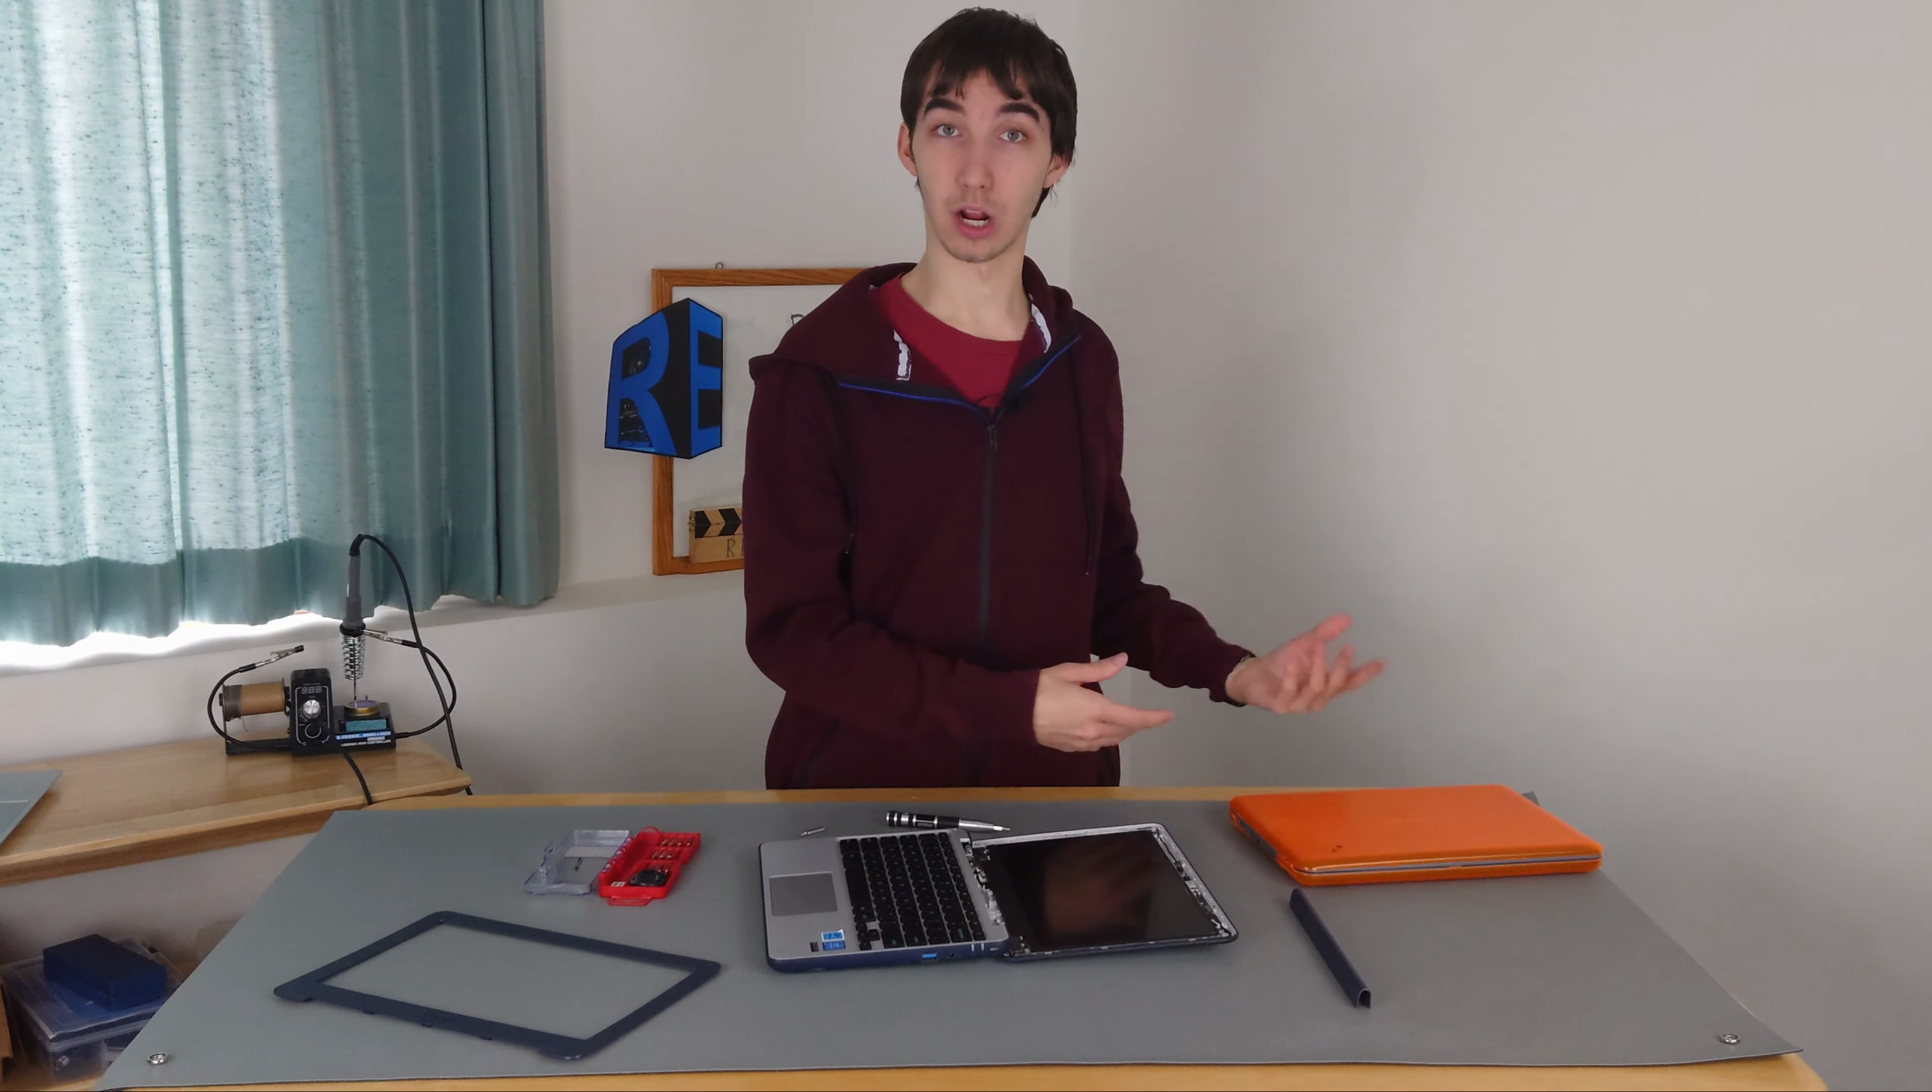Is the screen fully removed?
No.